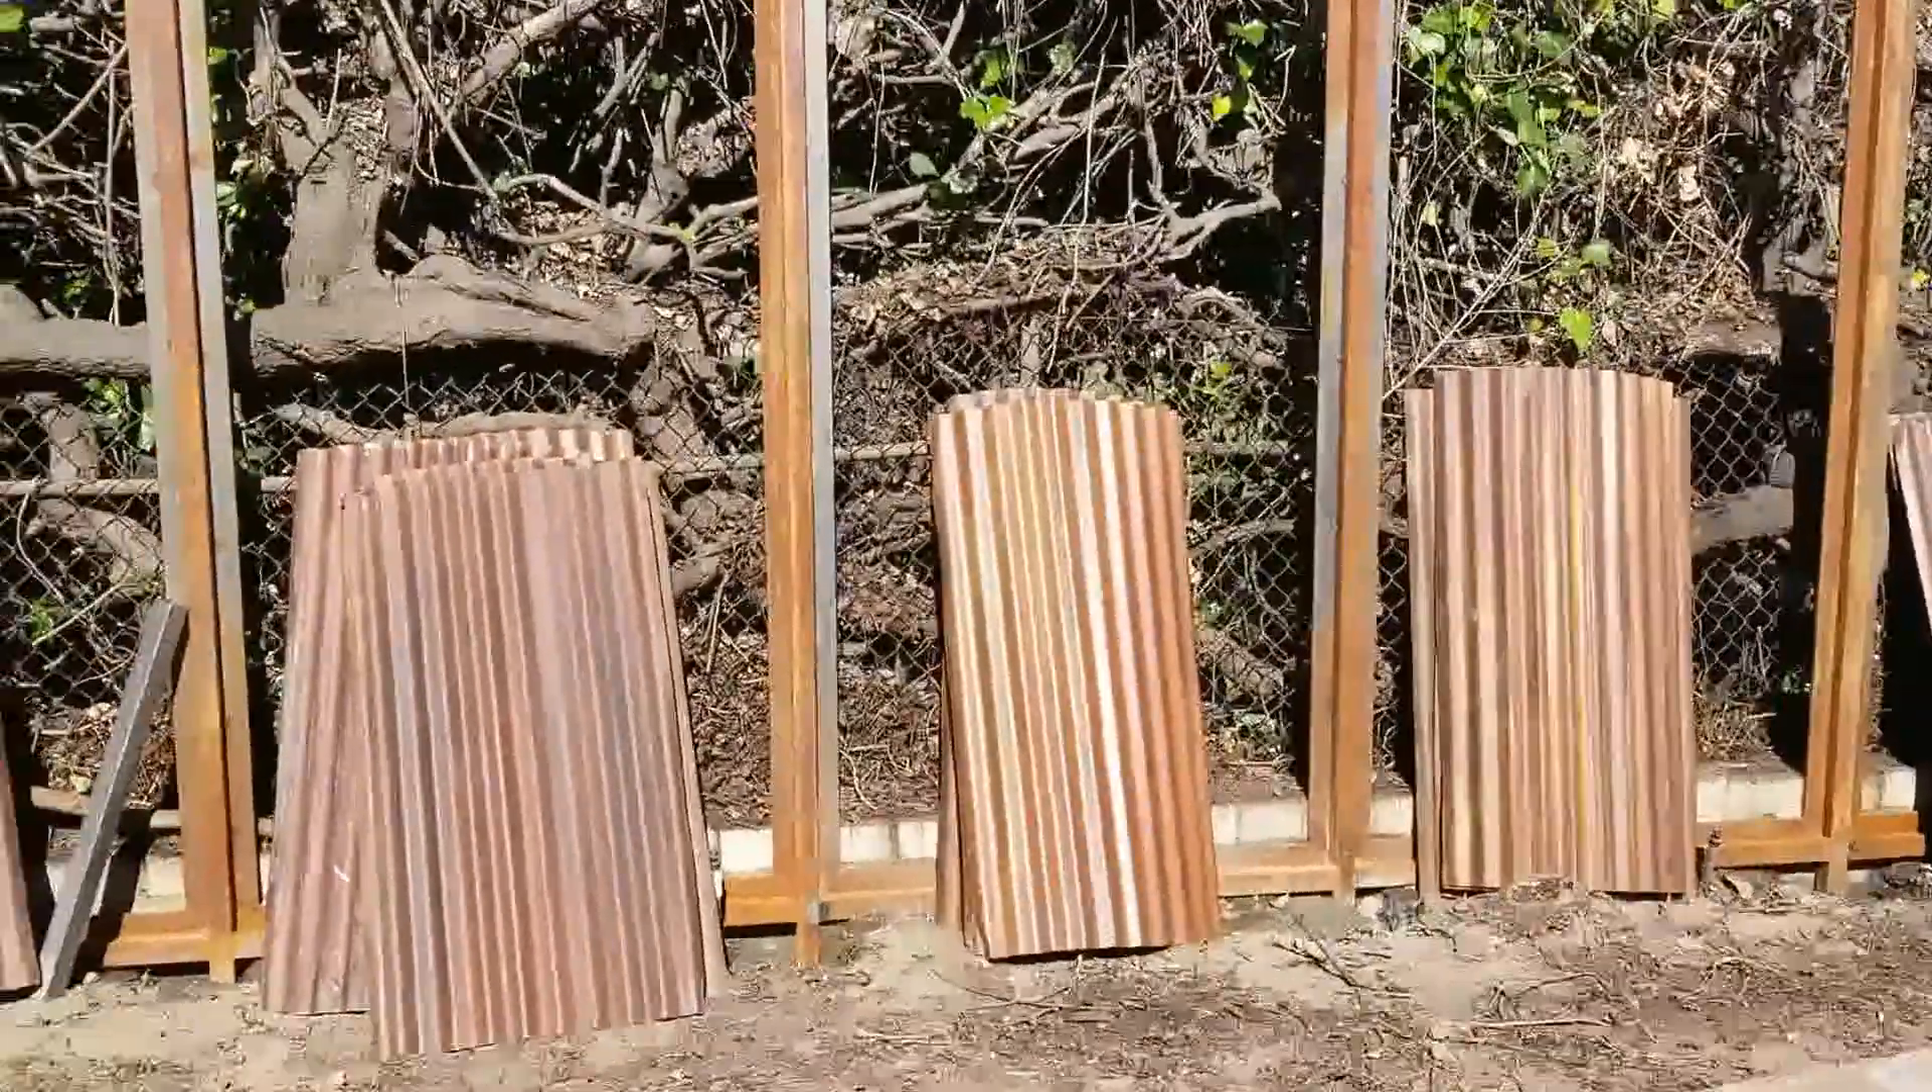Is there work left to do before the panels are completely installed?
Yes.